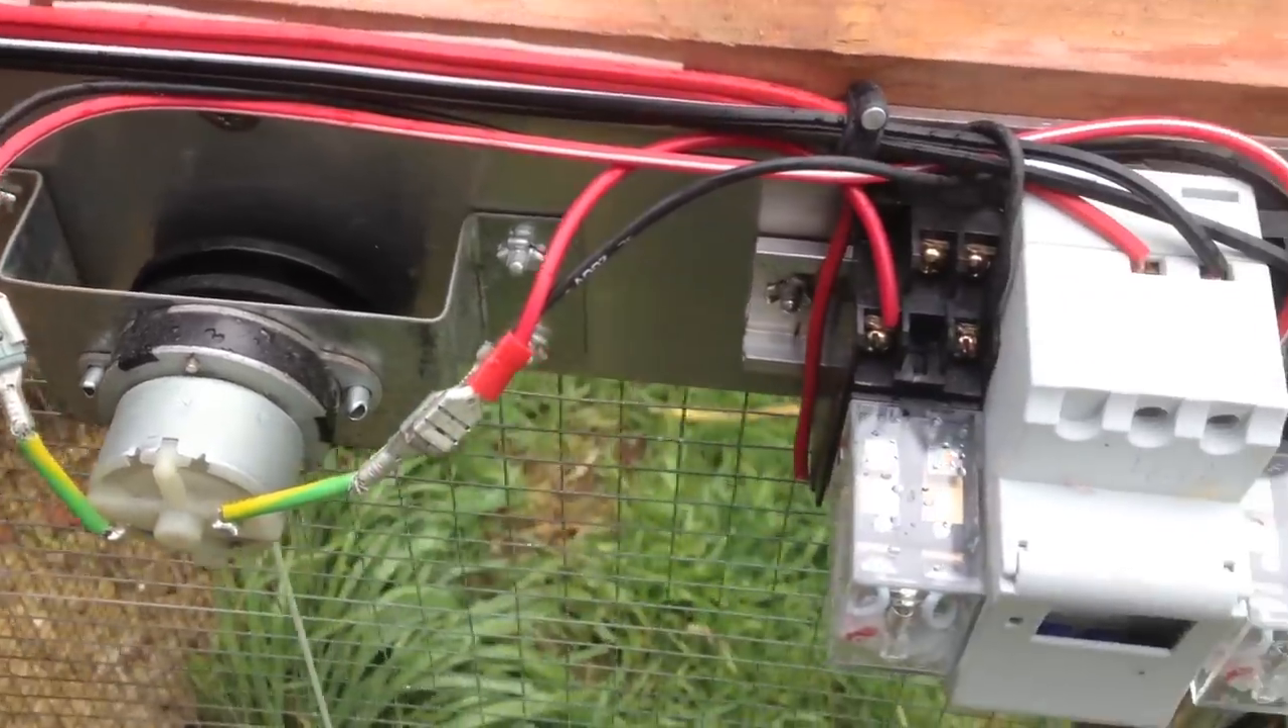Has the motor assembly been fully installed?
Yes.